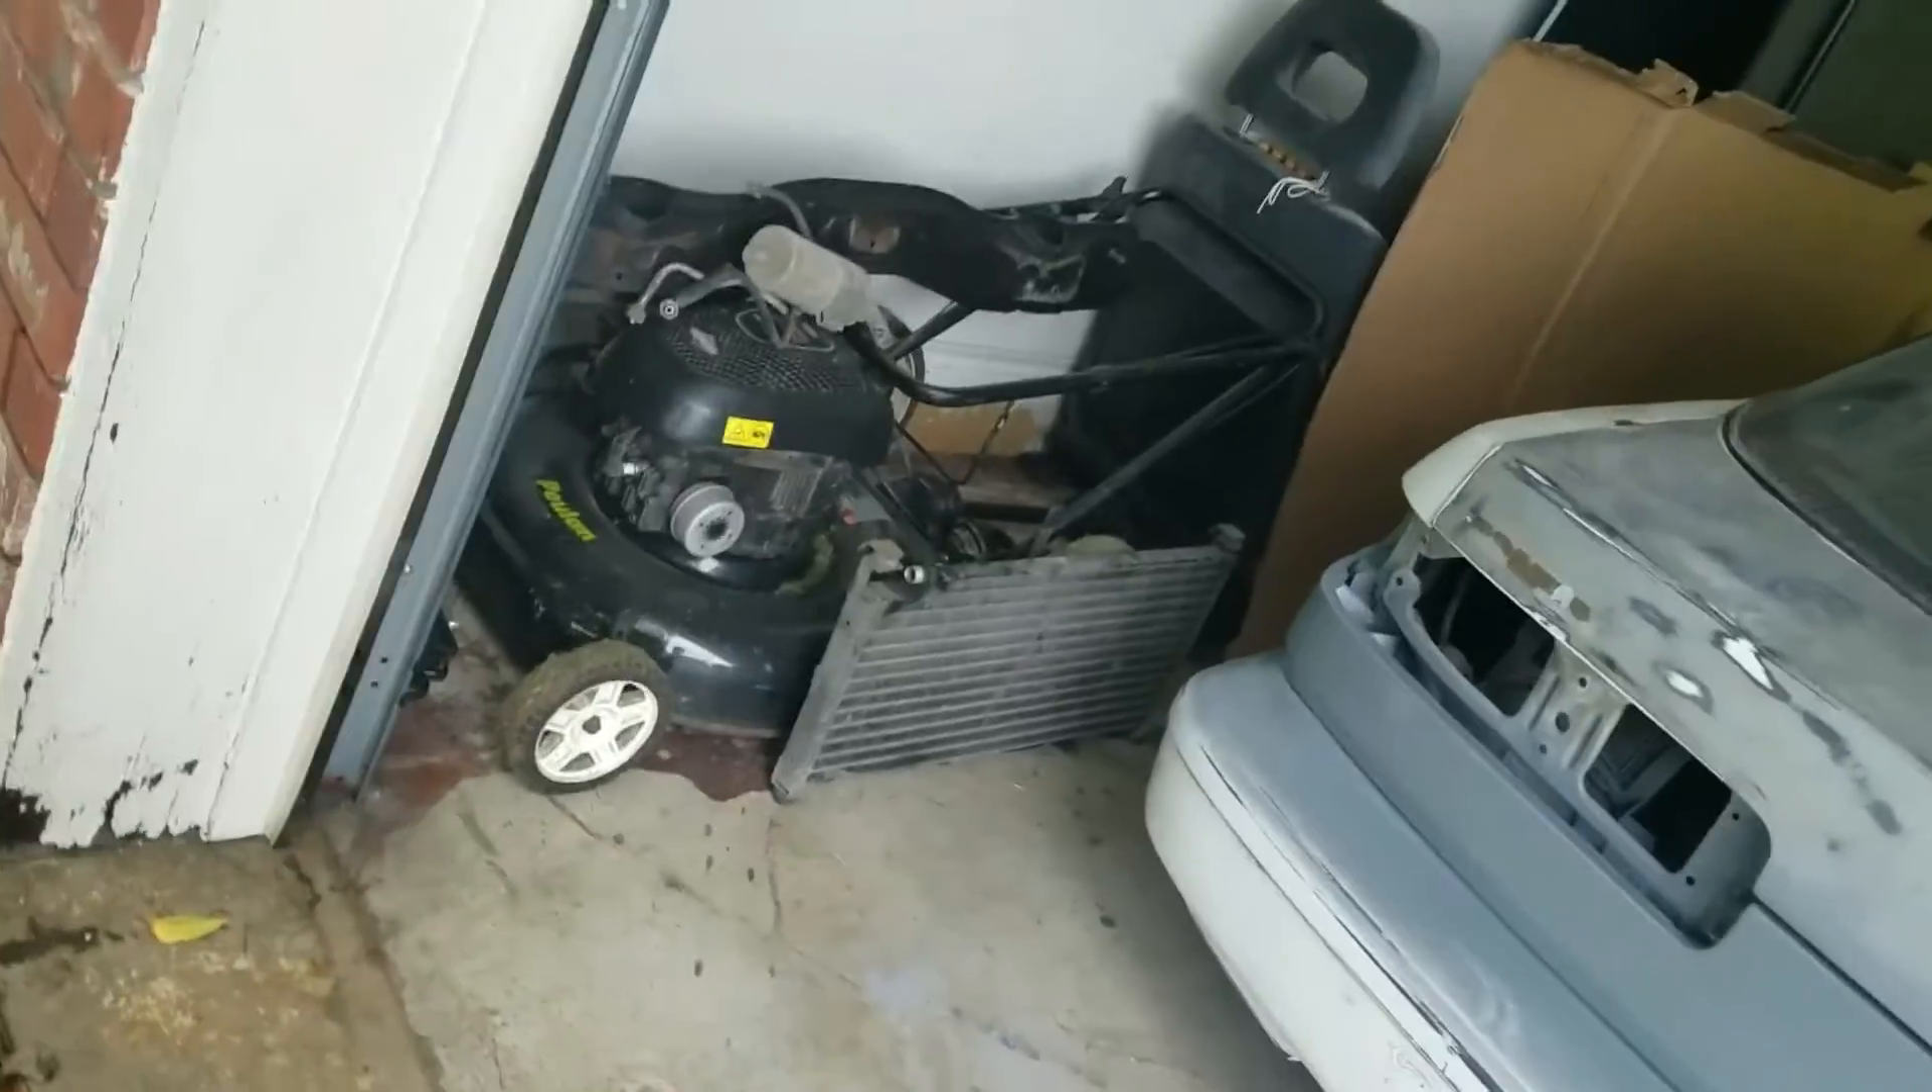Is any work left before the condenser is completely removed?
No.